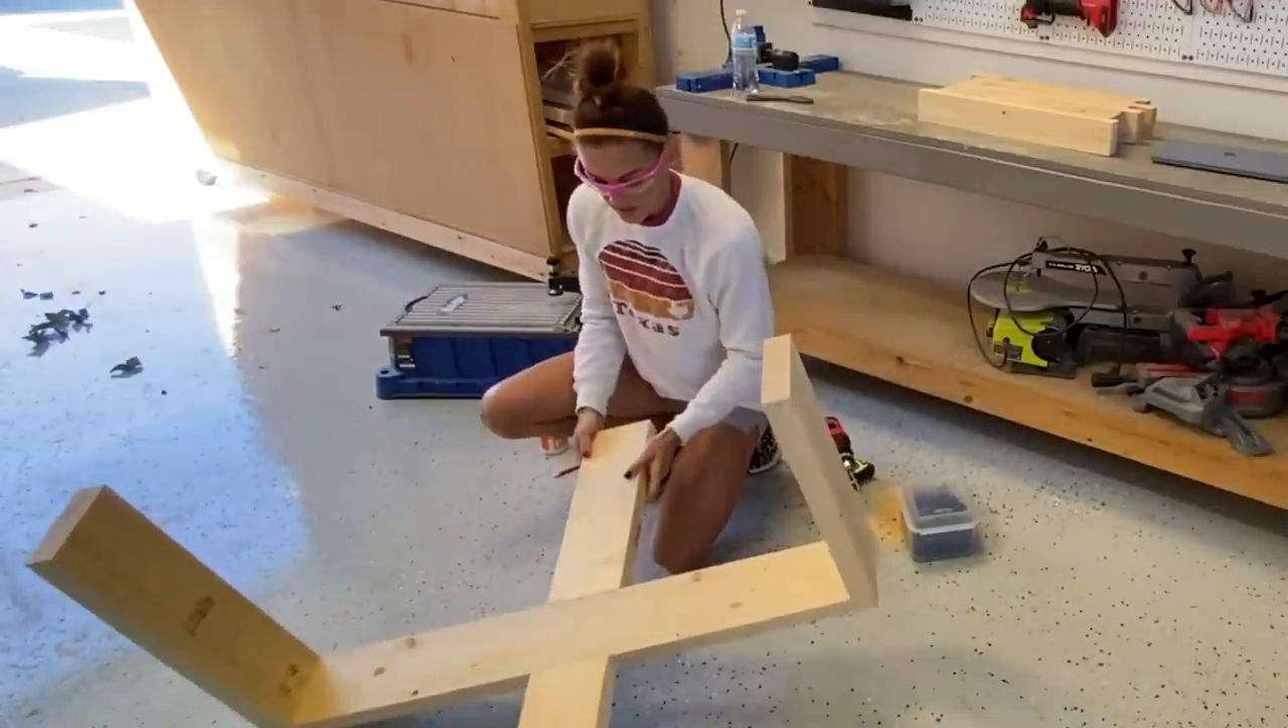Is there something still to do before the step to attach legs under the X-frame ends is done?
Yes.